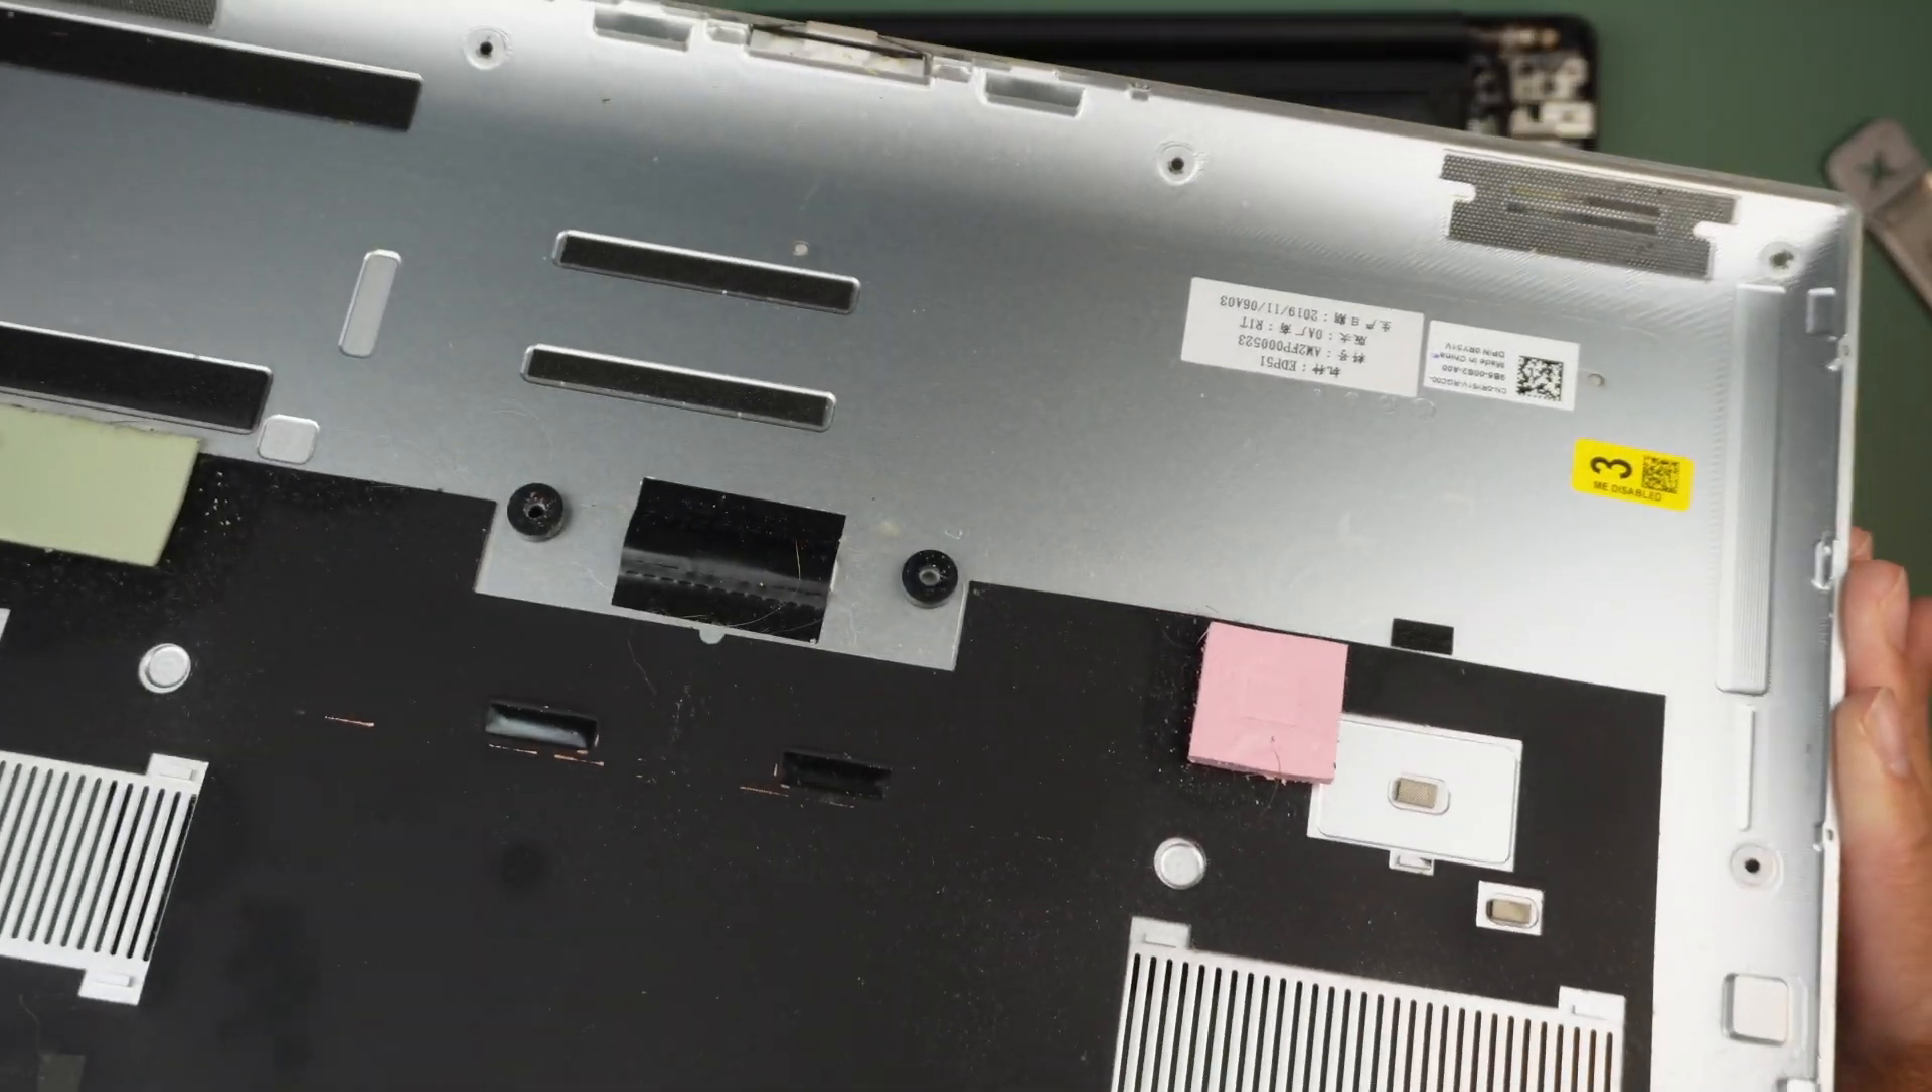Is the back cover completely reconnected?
No.